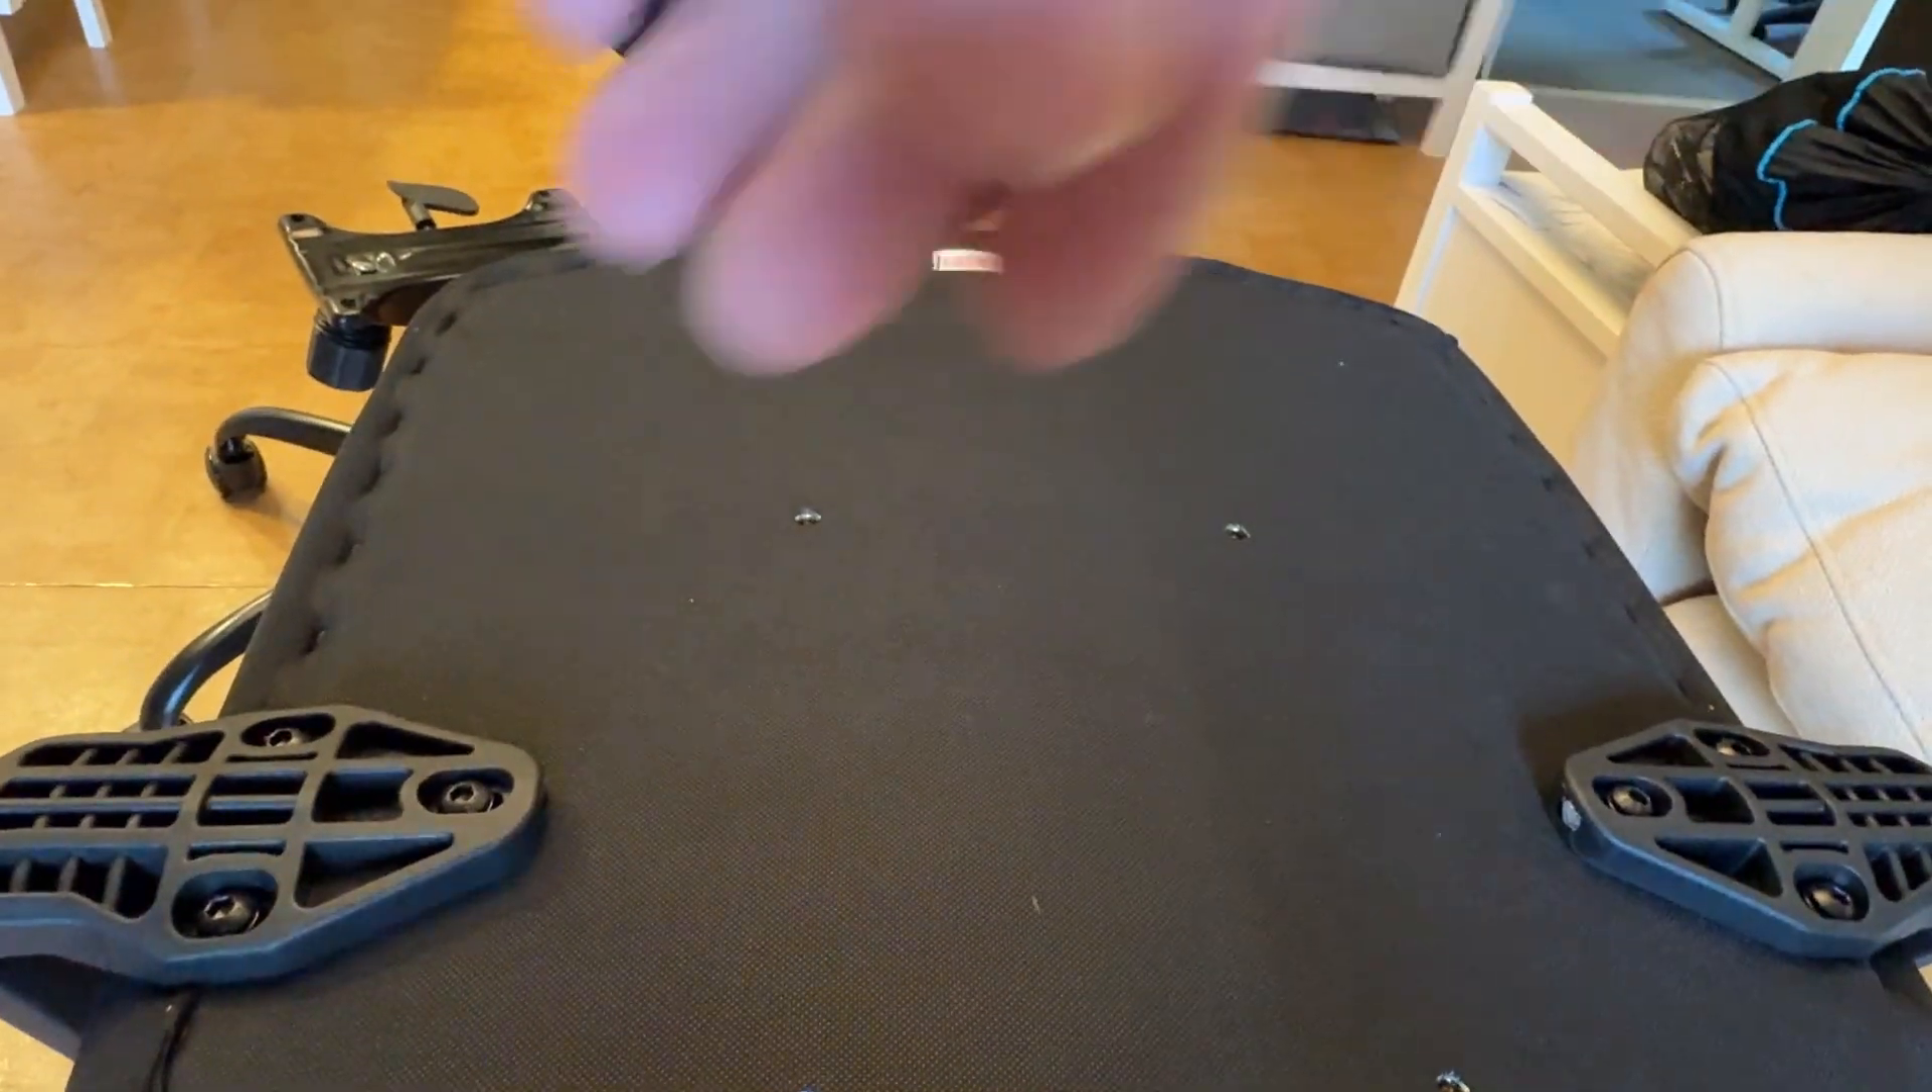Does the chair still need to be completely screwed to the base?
Yes.